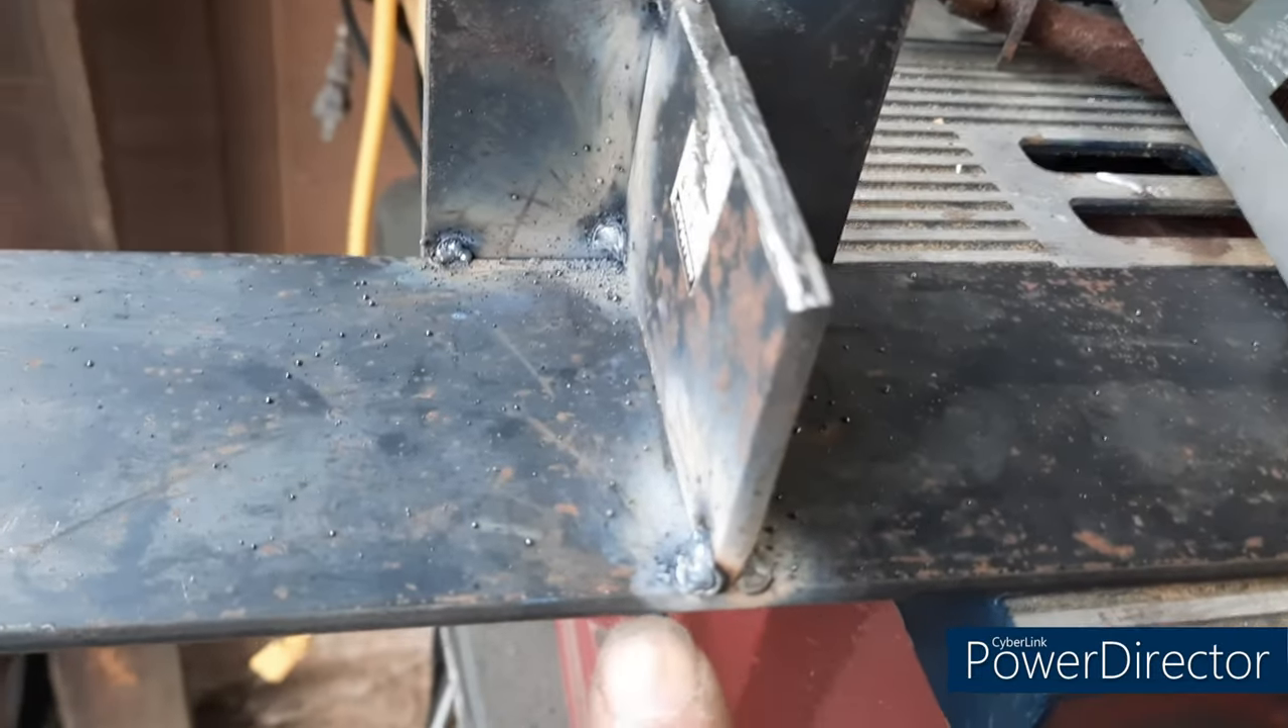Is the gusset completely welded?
No.